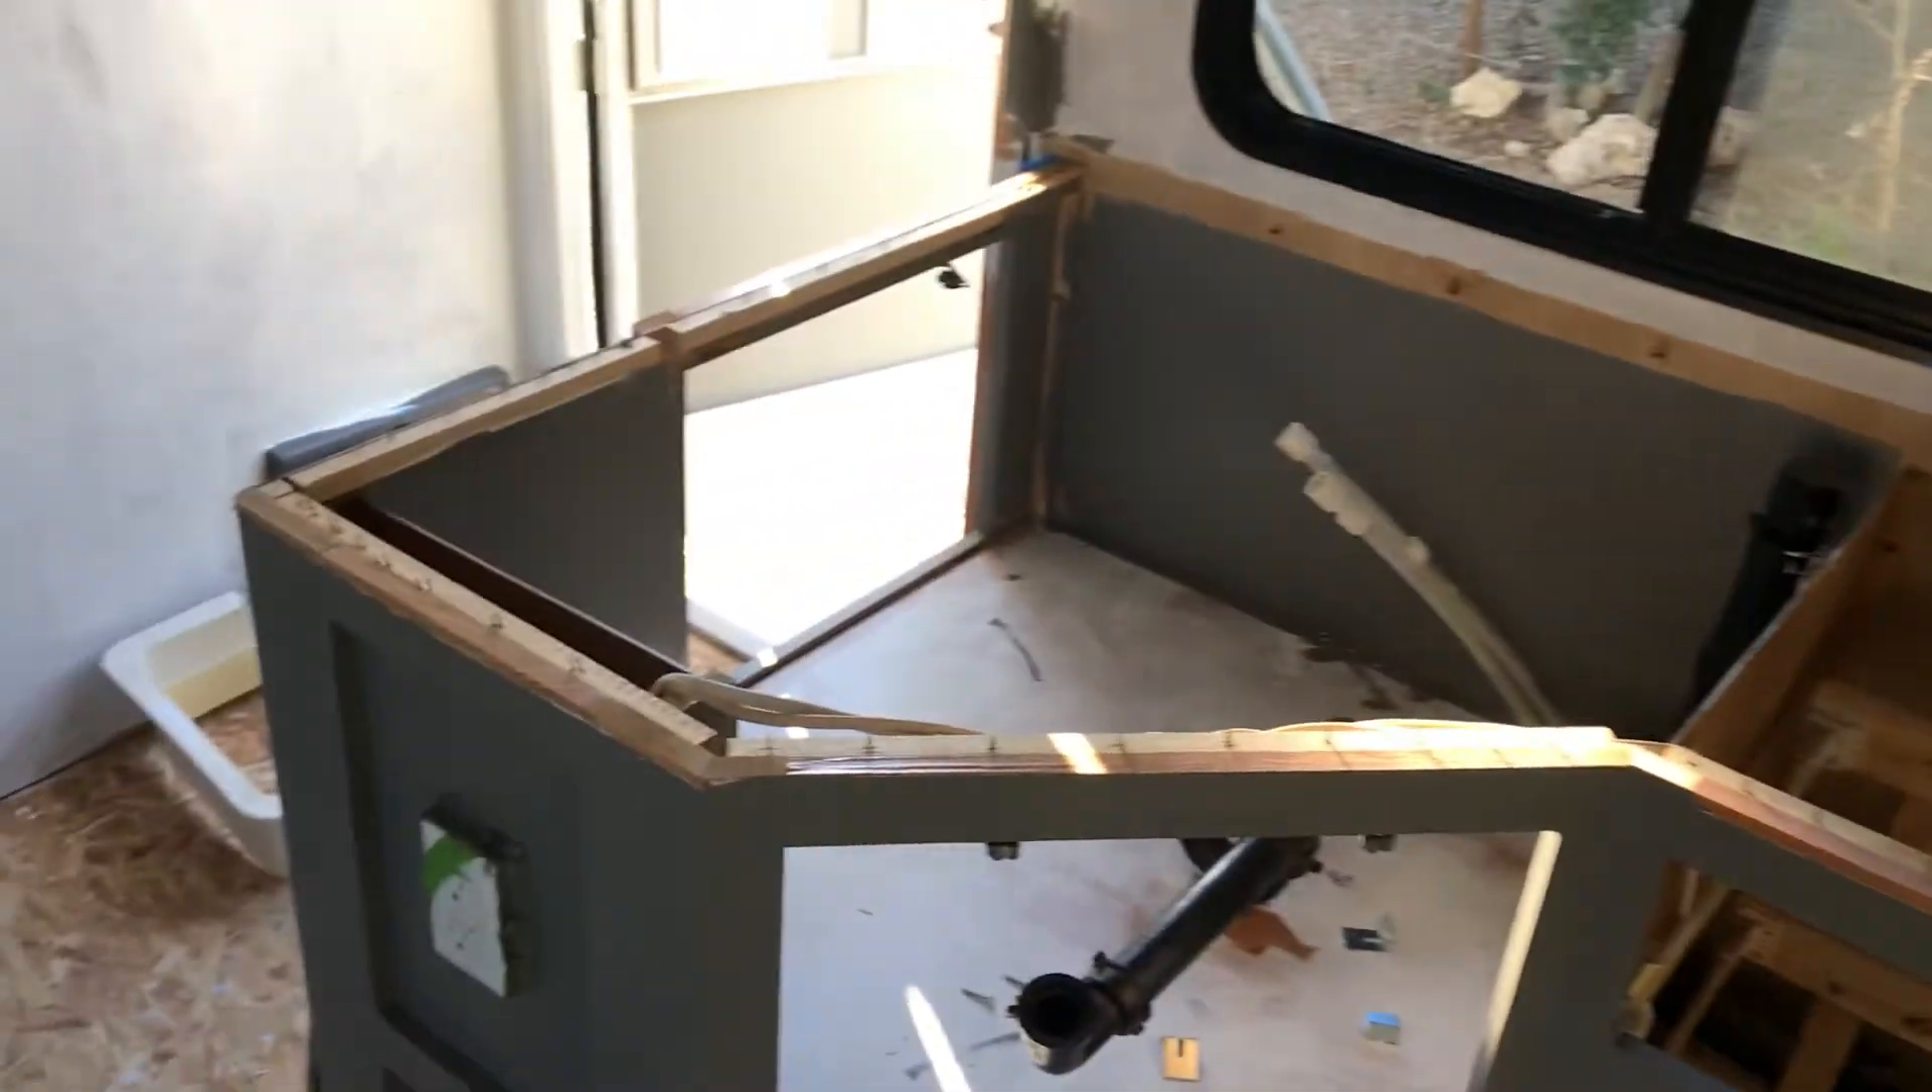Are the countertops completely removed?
Yes.